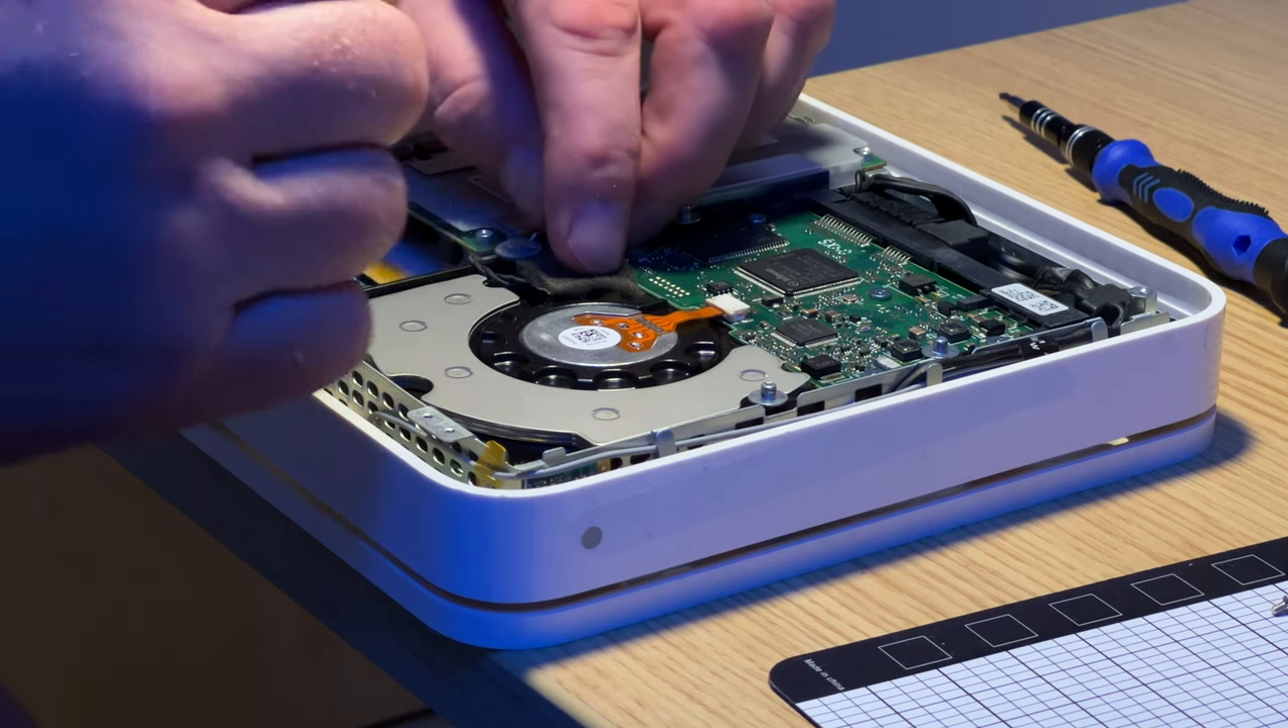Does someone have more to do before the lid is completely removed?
No.